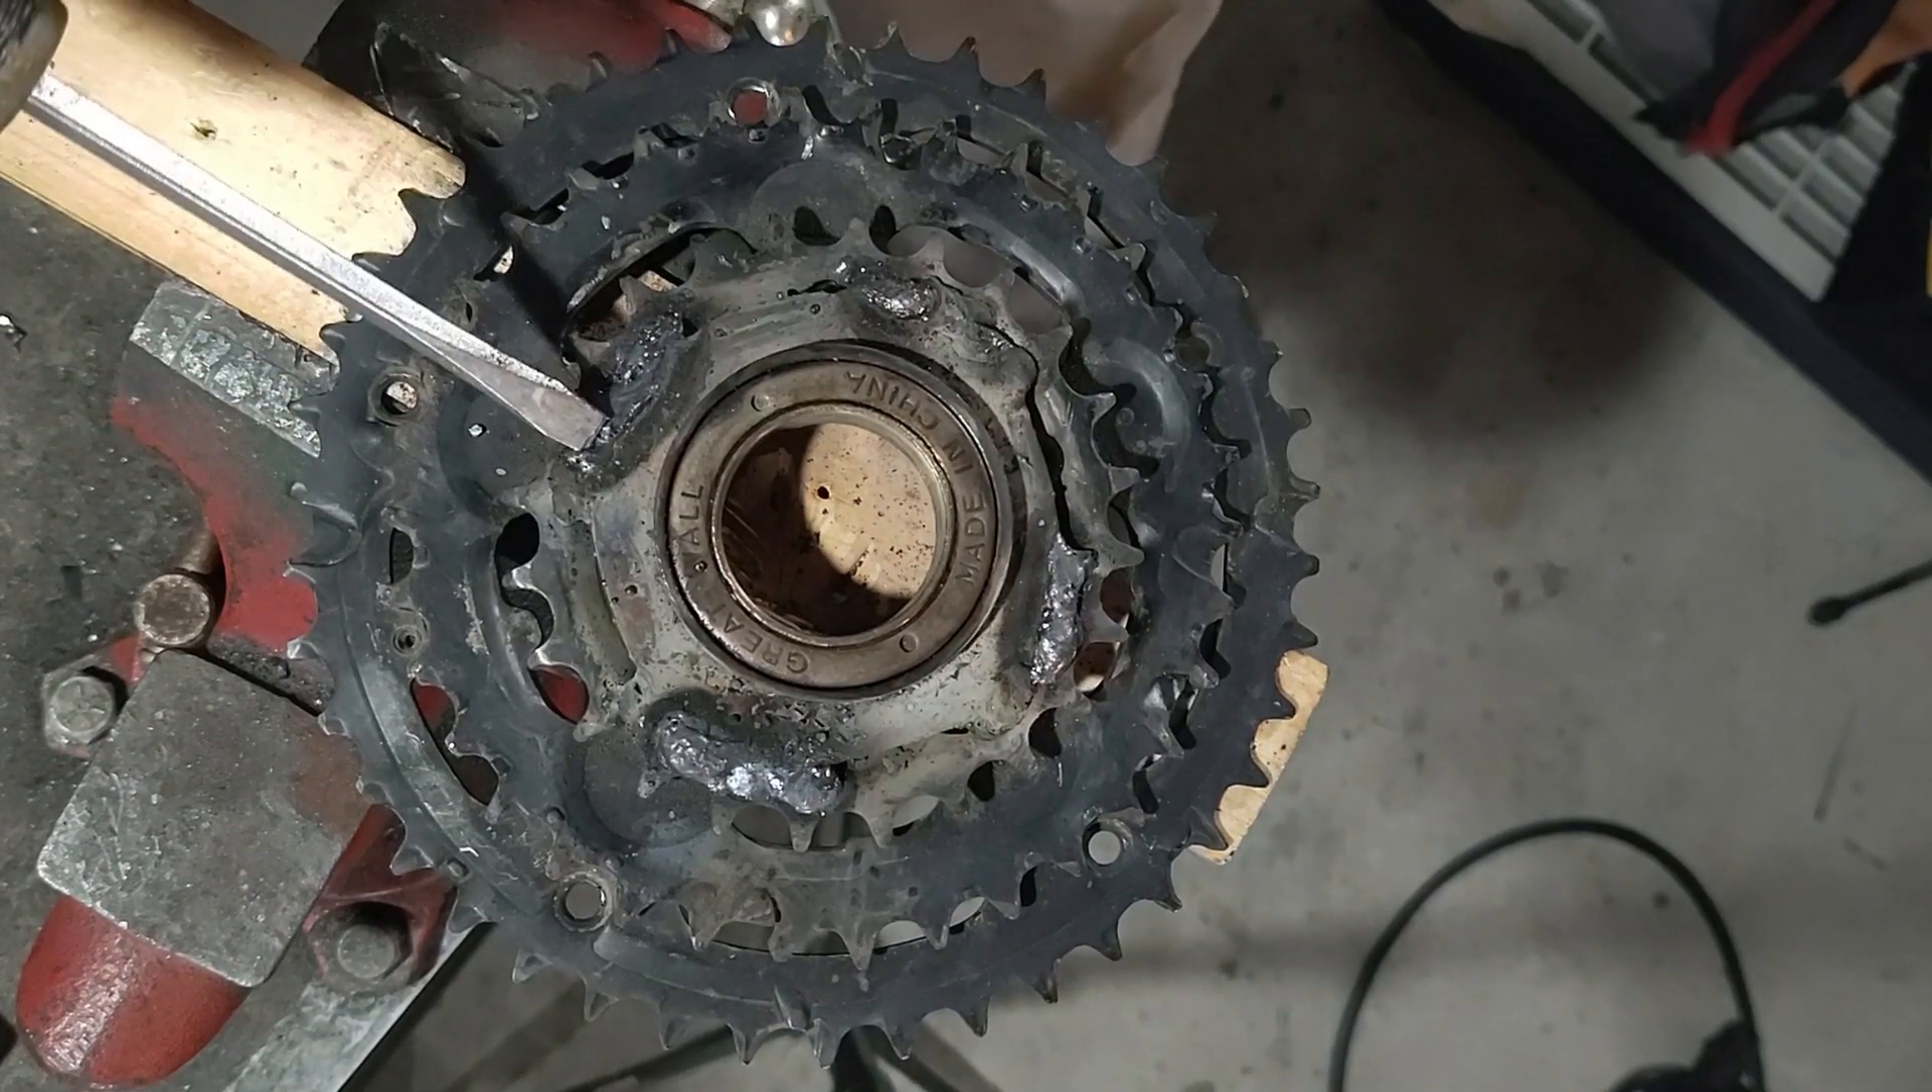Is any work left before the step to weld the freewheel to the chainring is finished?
No.